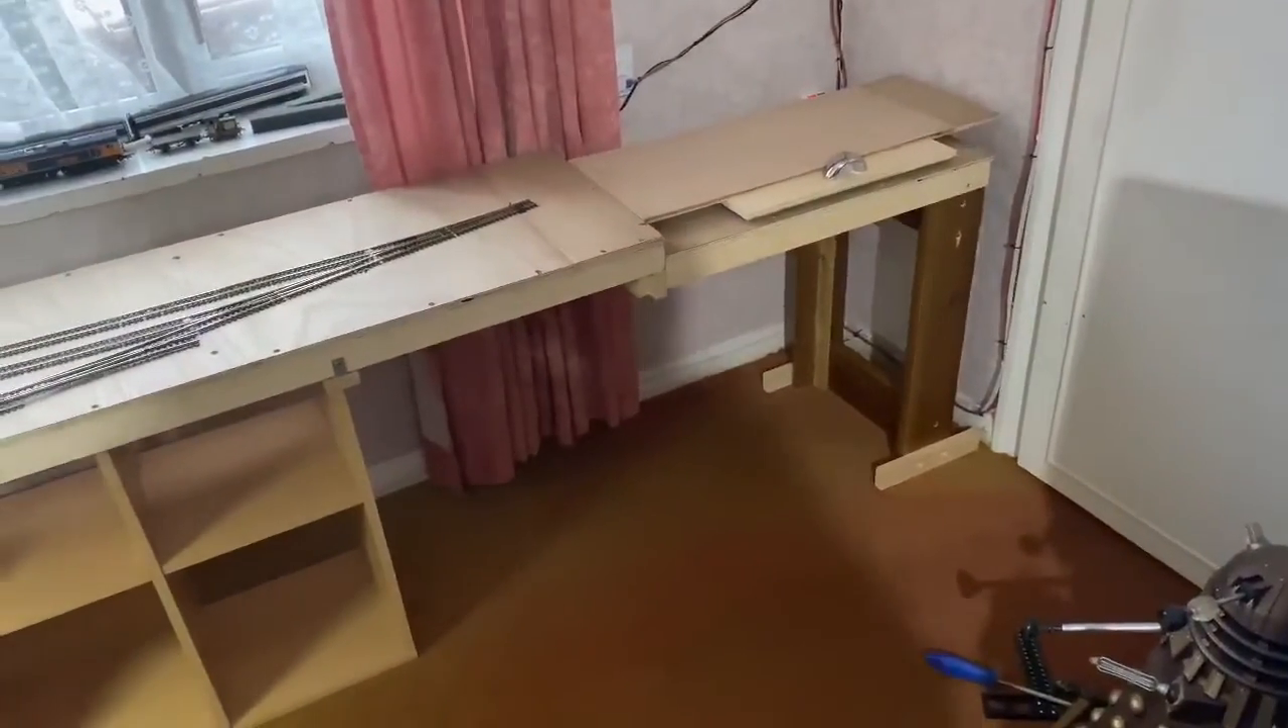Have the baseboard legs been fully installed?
Yes.